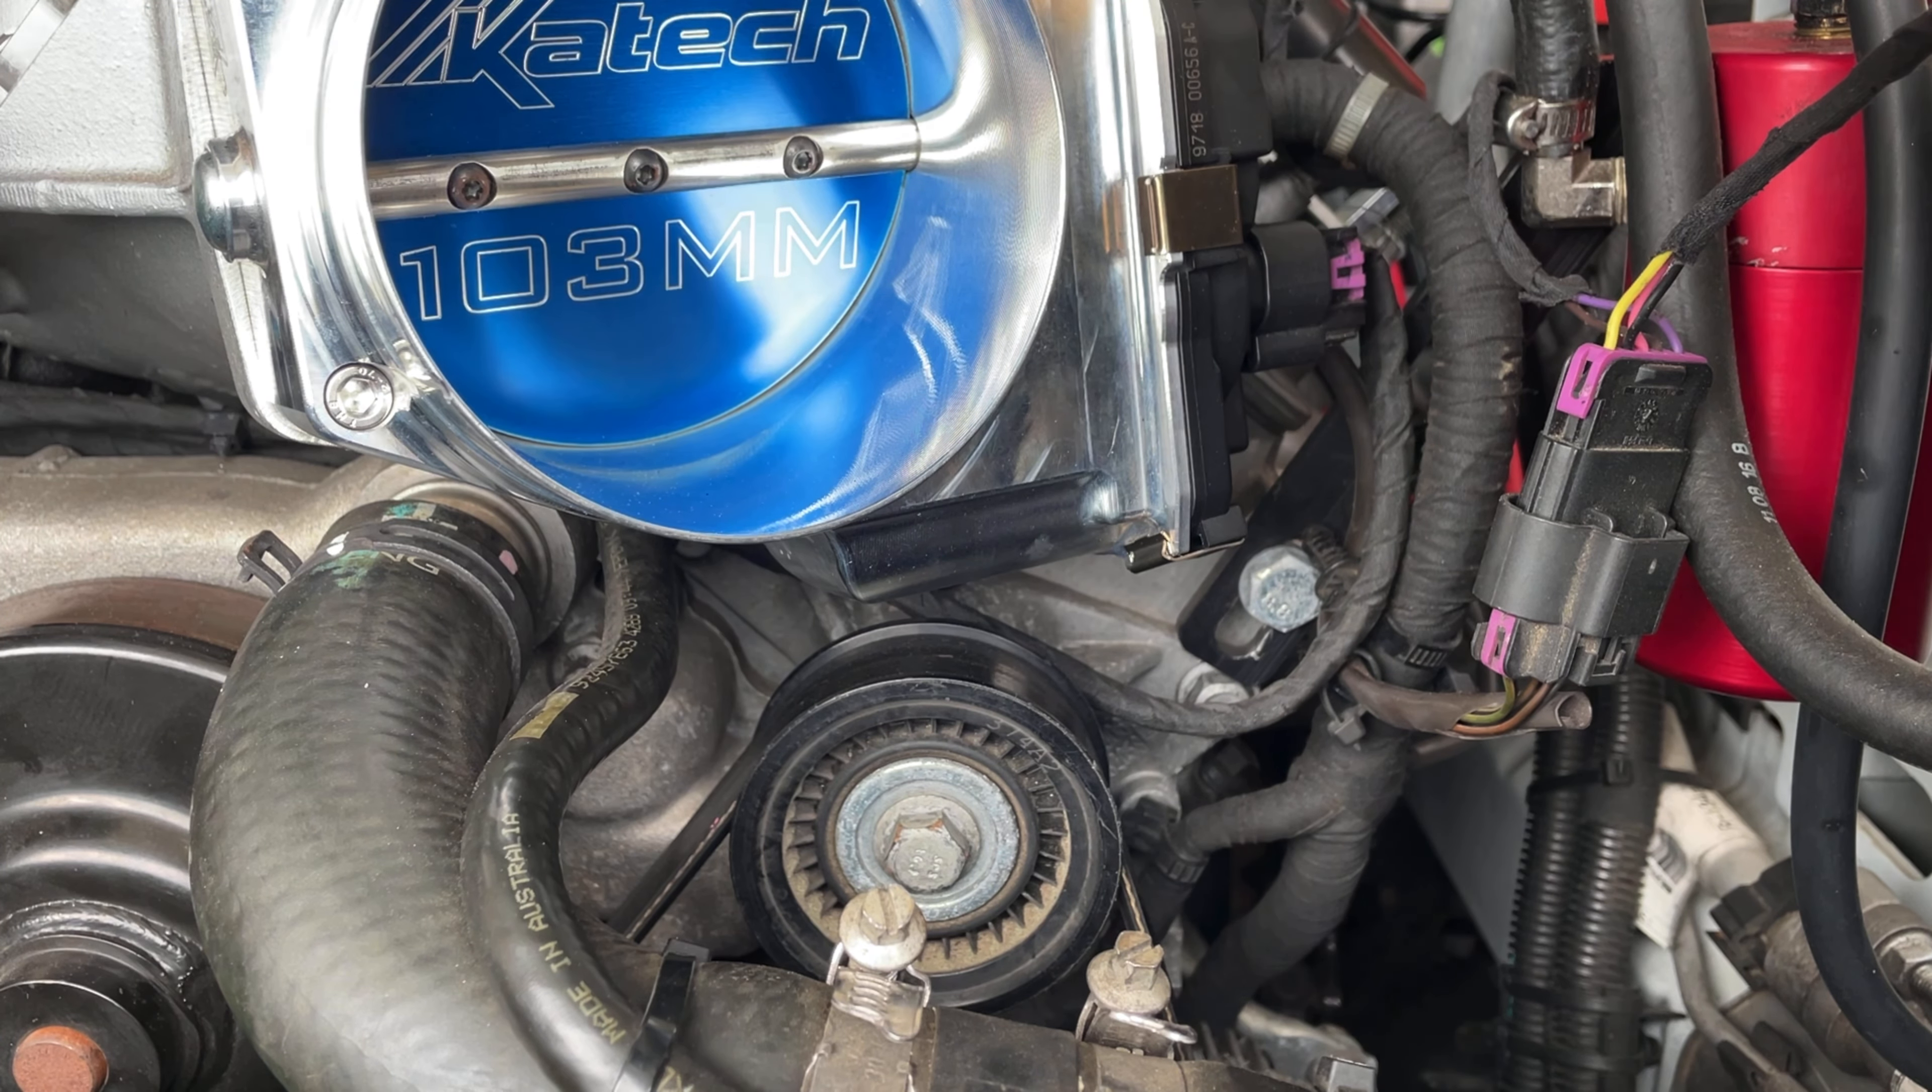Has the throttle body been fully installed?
Yes.